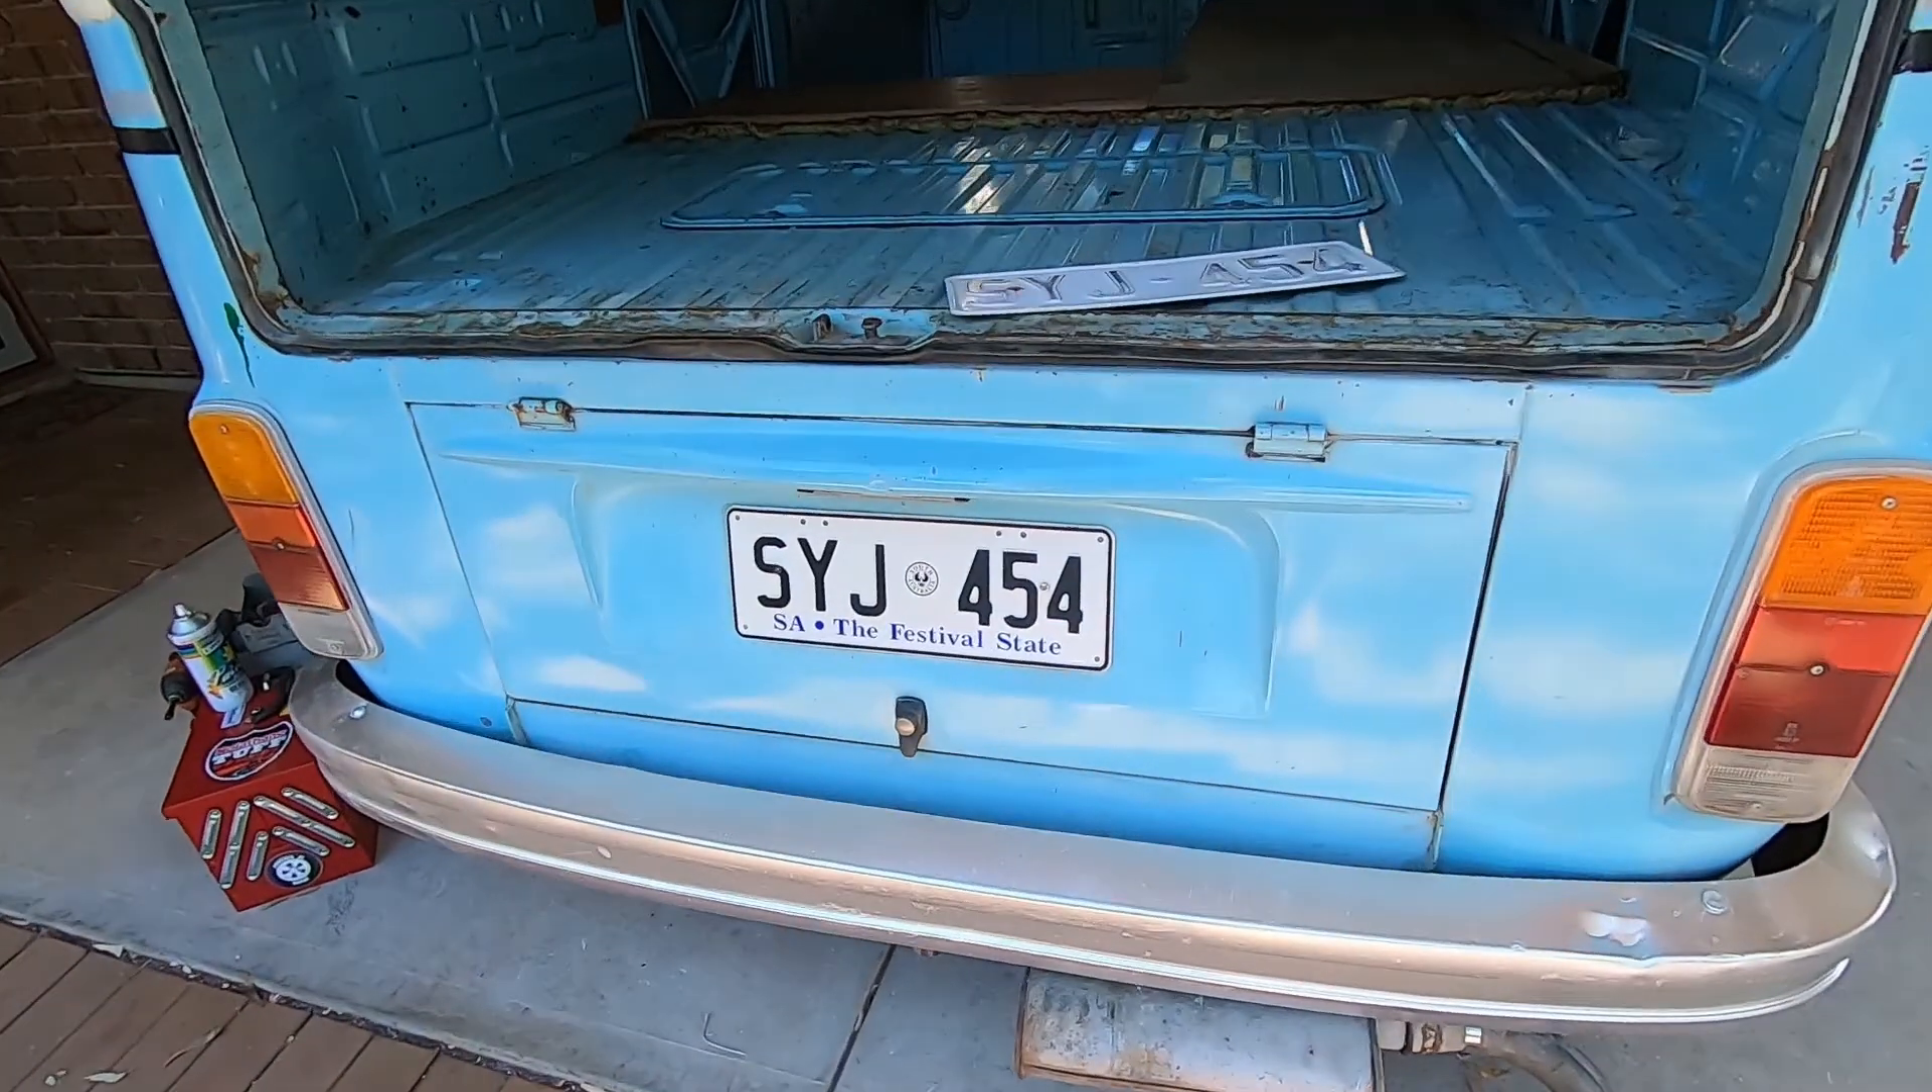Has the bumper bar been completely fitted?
Yes.